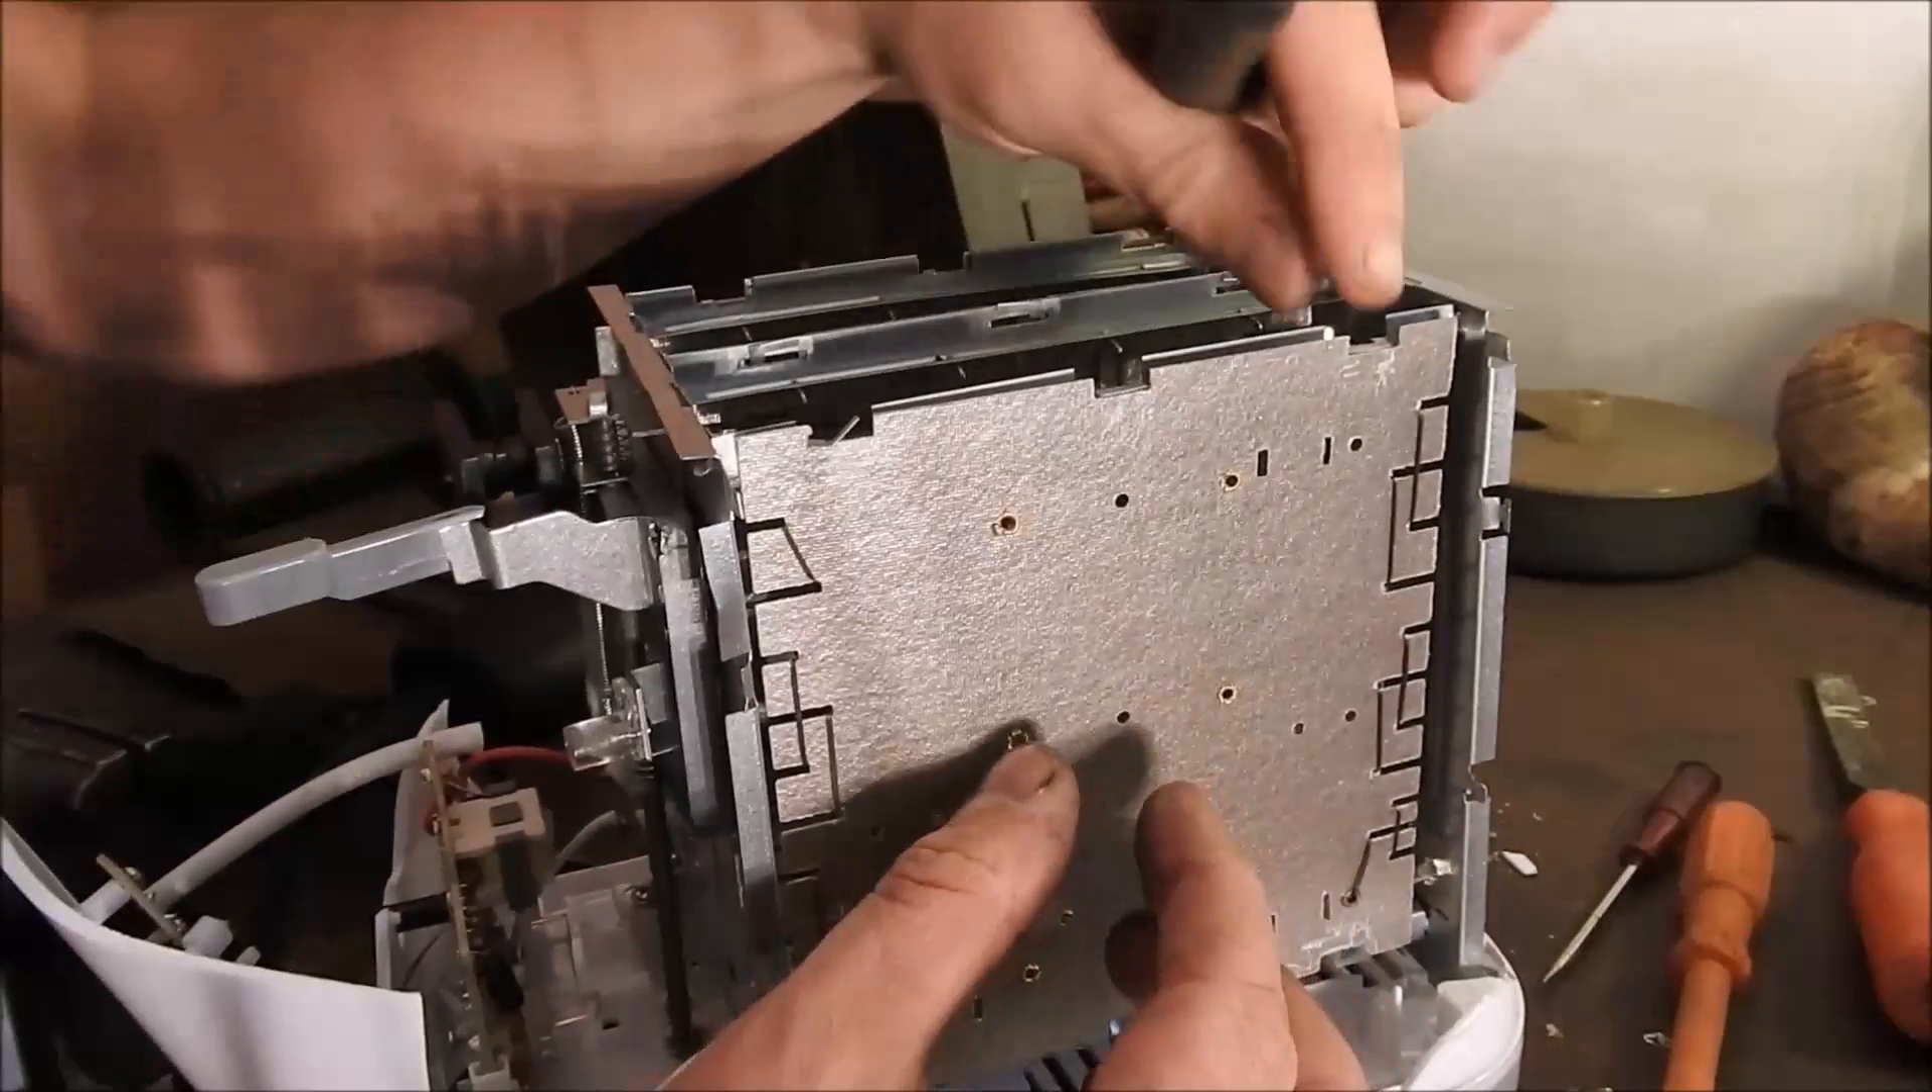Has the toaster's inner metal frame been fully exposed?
Yes.